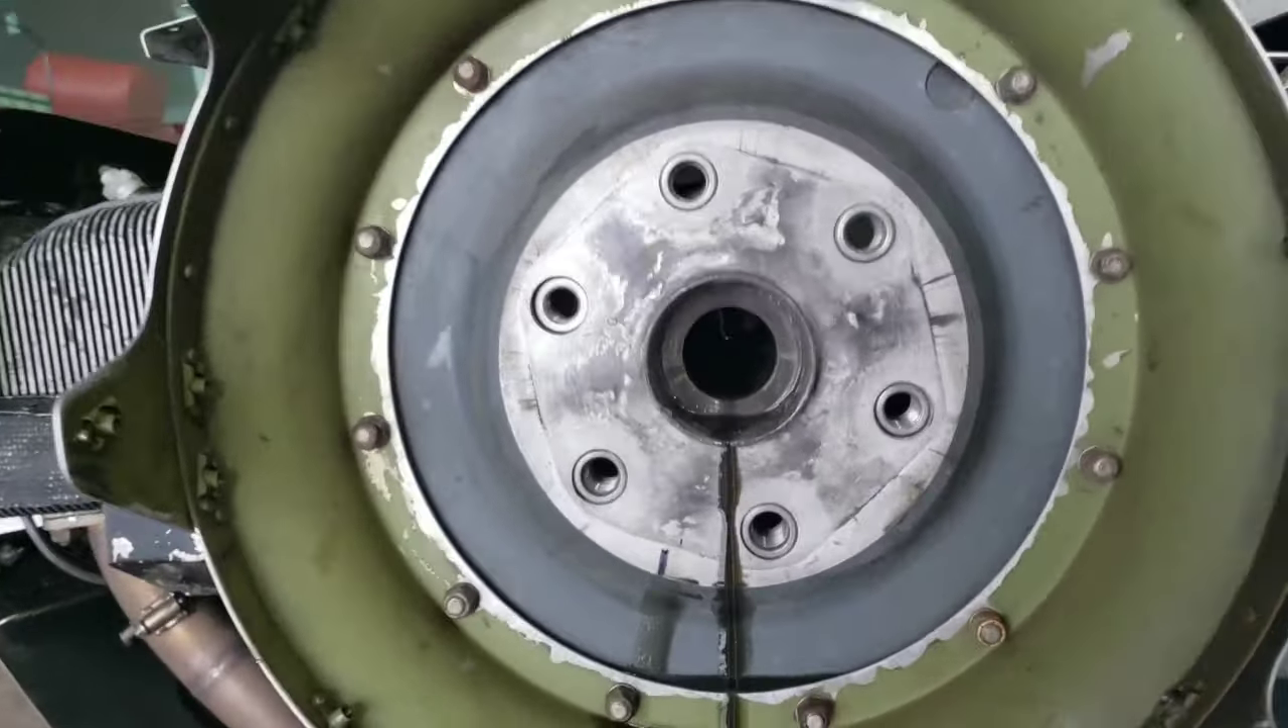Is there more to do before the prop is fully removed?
No.